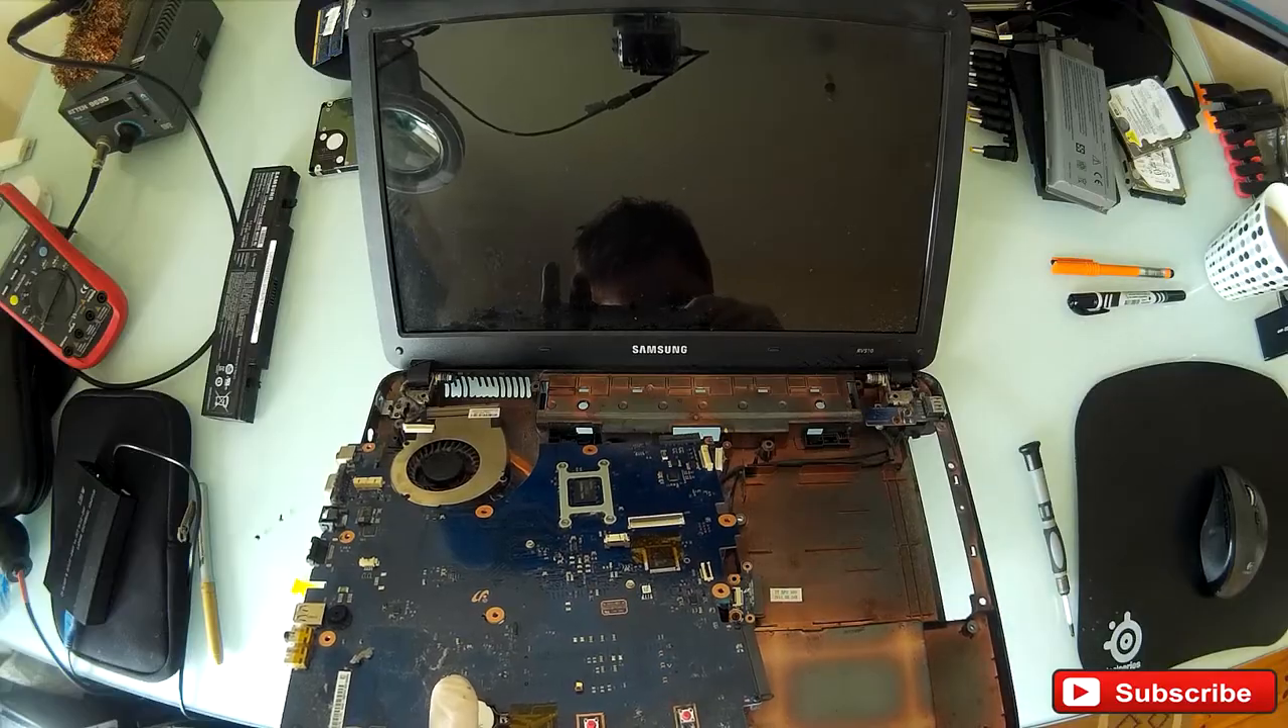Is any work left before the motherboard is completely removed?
Yes.